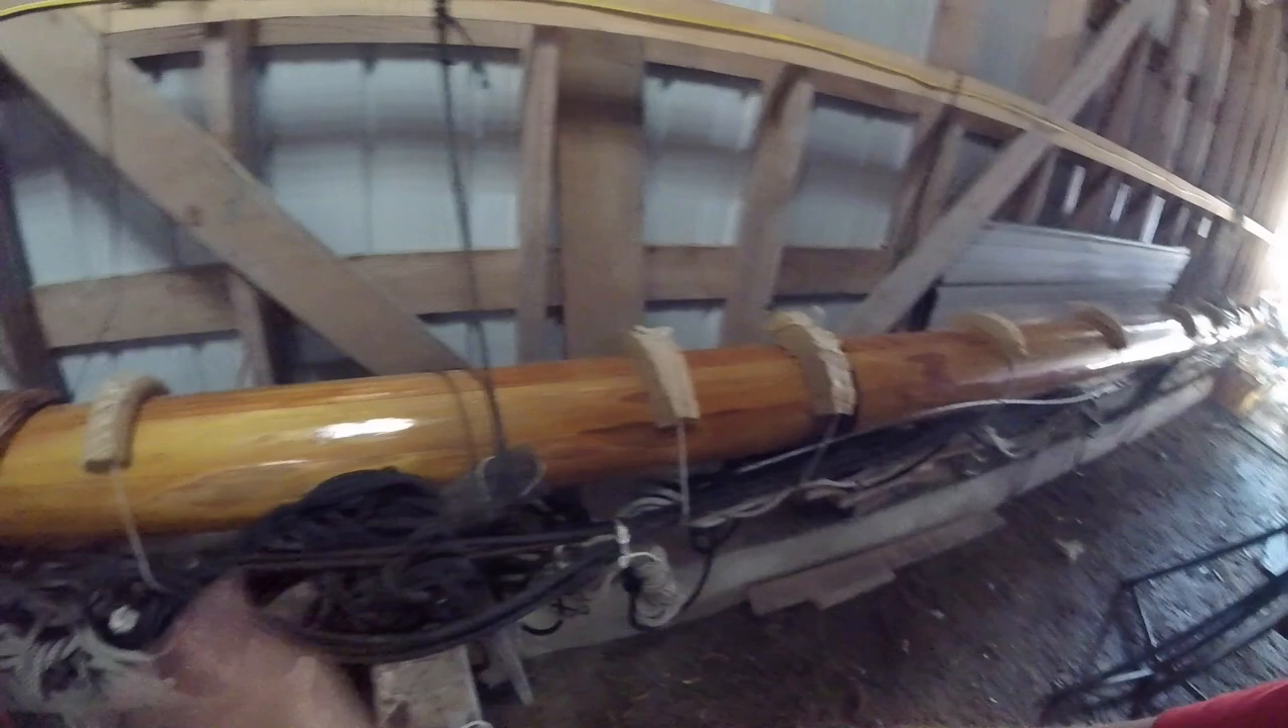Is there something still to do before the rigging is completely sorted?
Yes.